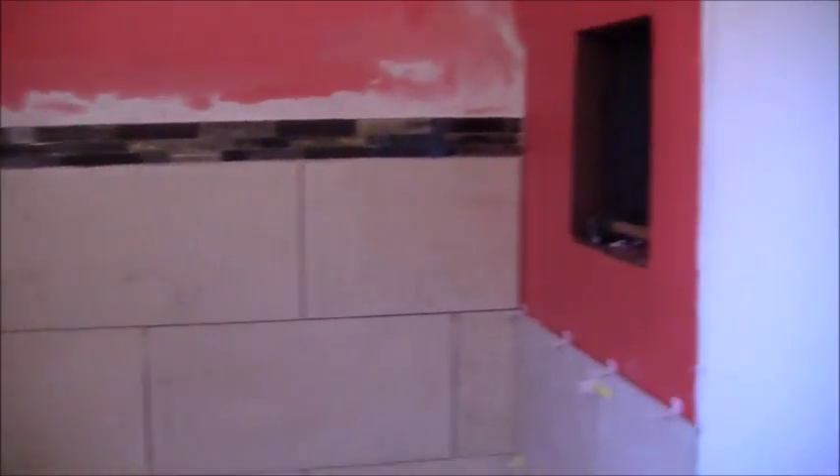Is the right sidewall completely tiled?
No.